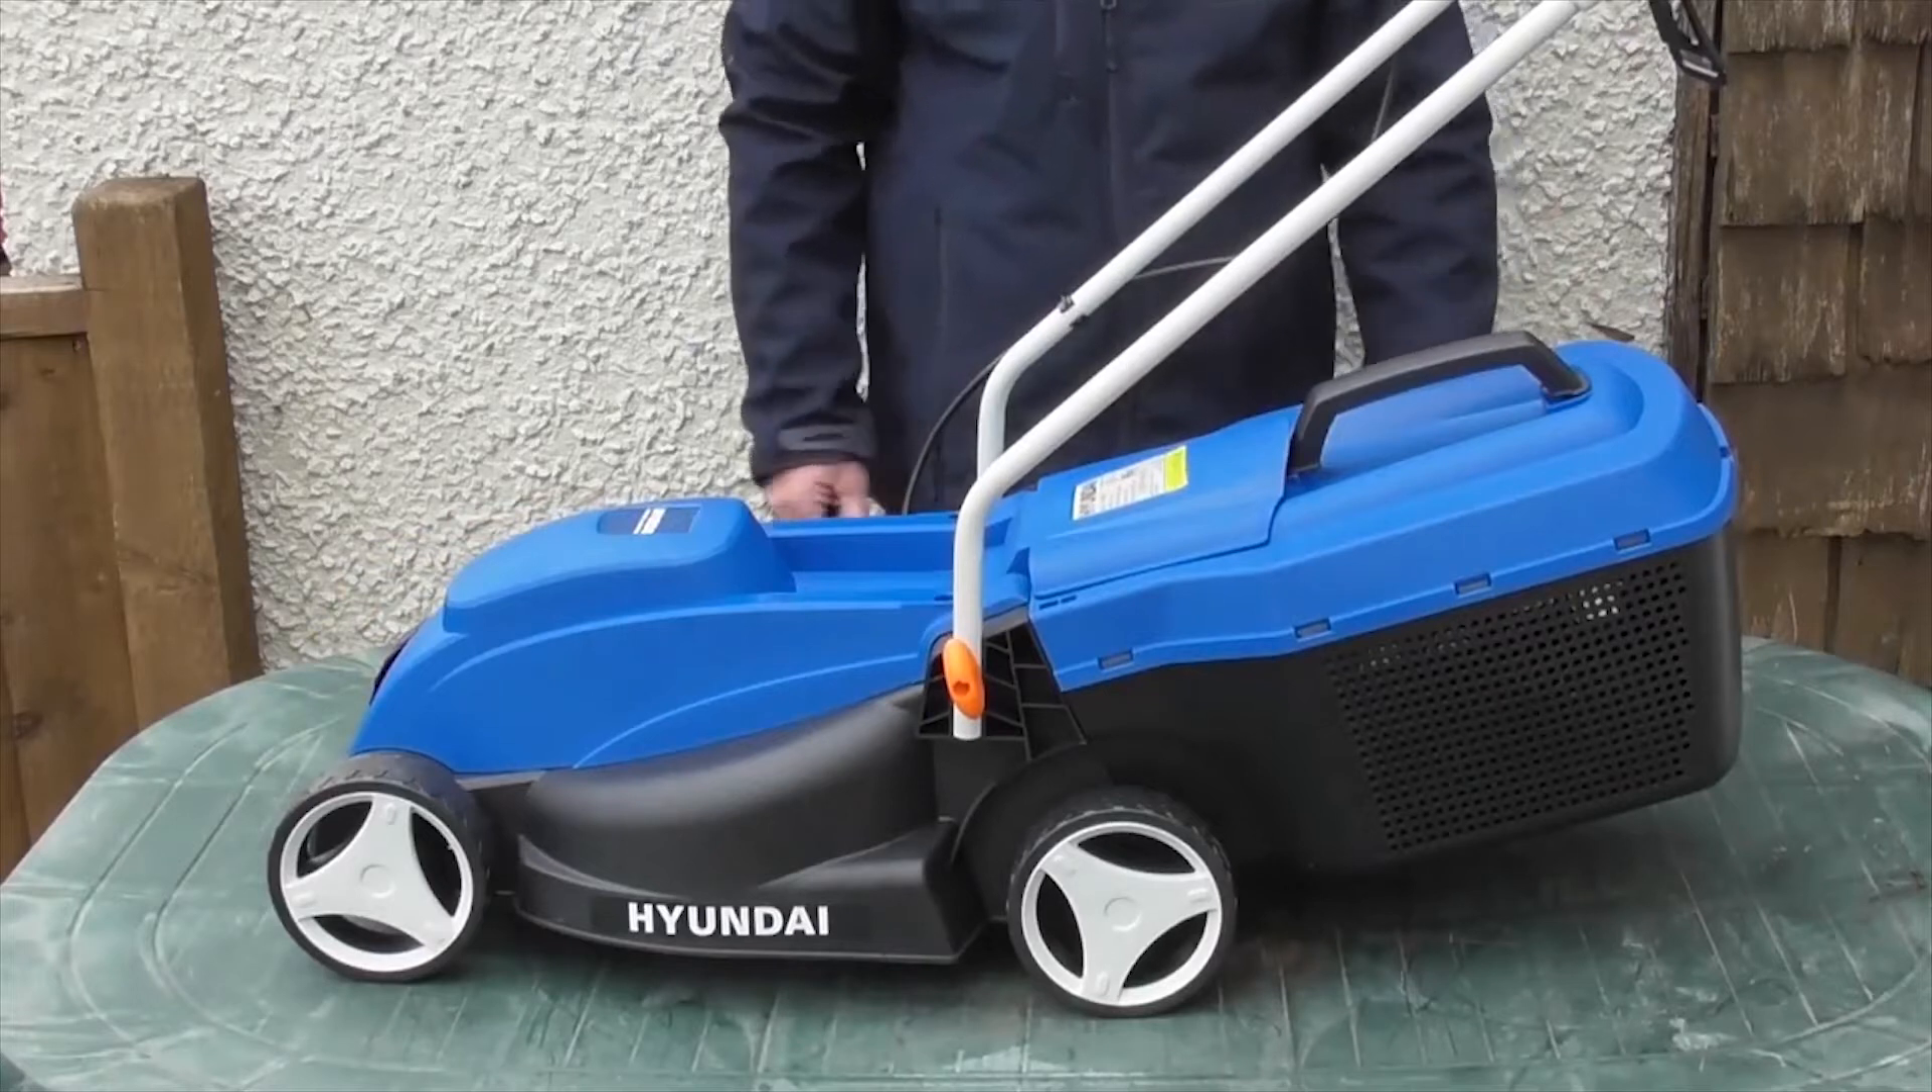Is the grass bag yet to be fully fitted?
No.